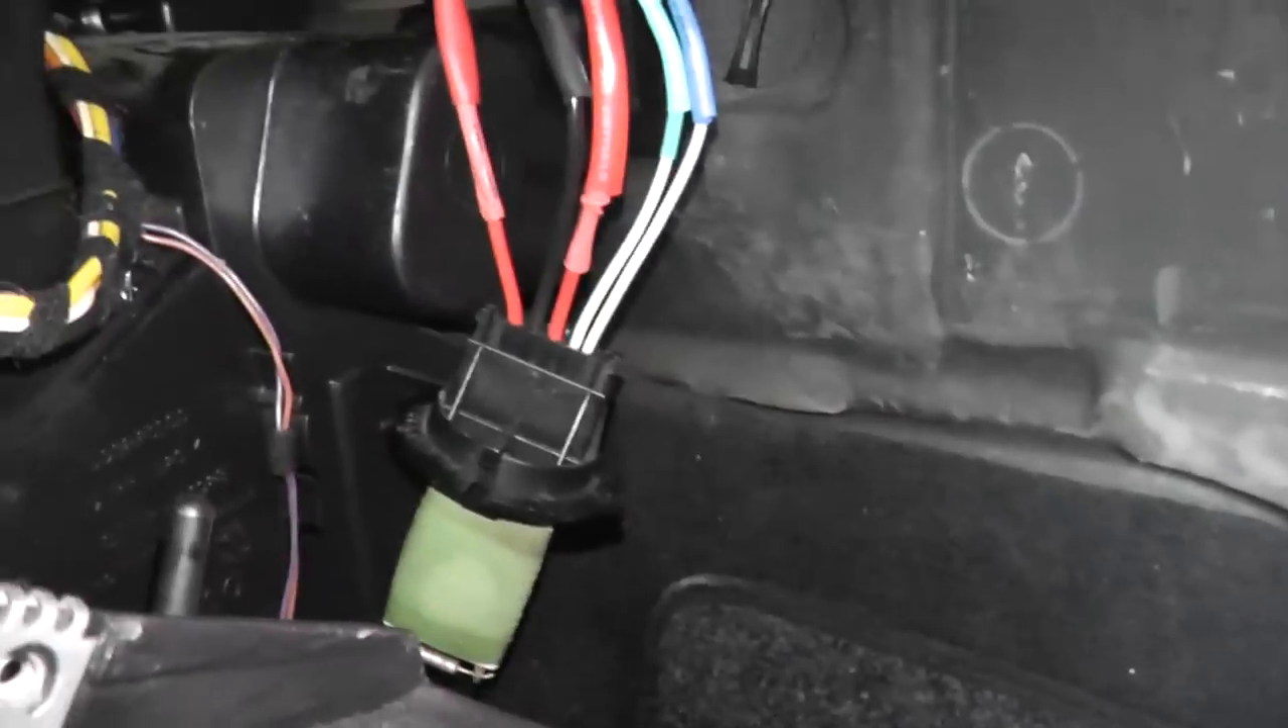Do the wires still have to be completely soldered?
No.